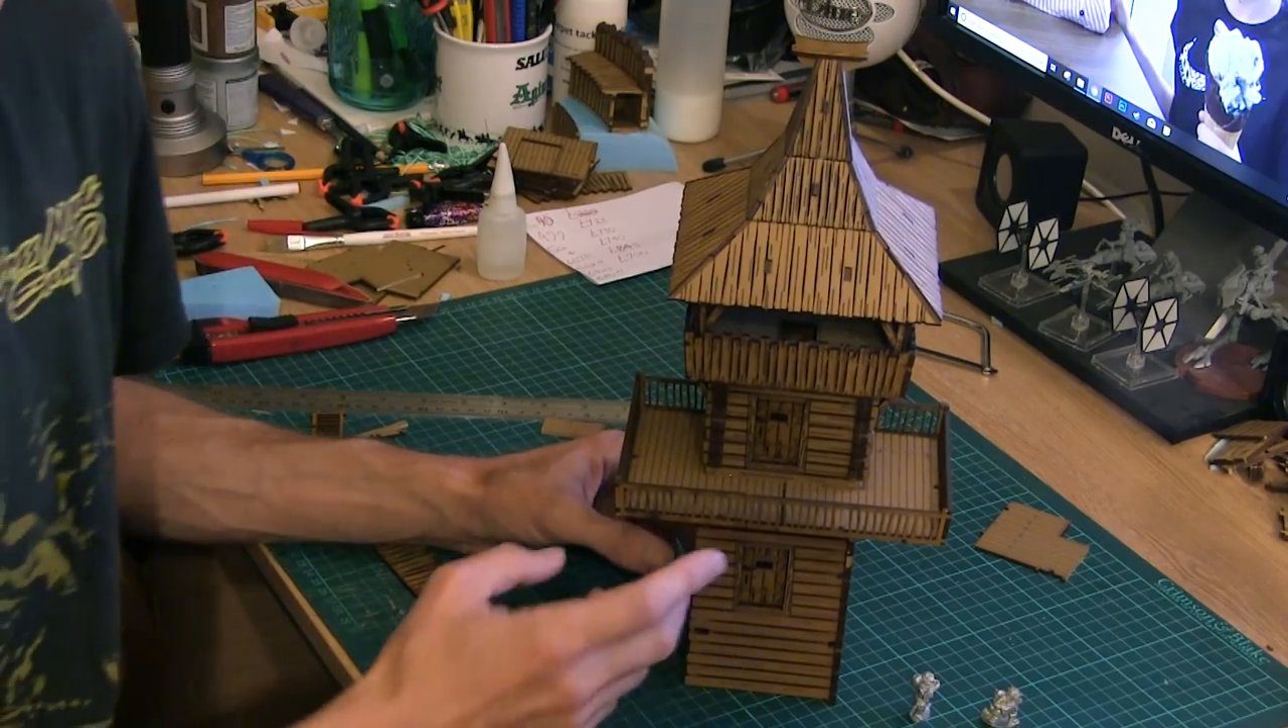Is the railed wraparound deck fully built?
Yes.